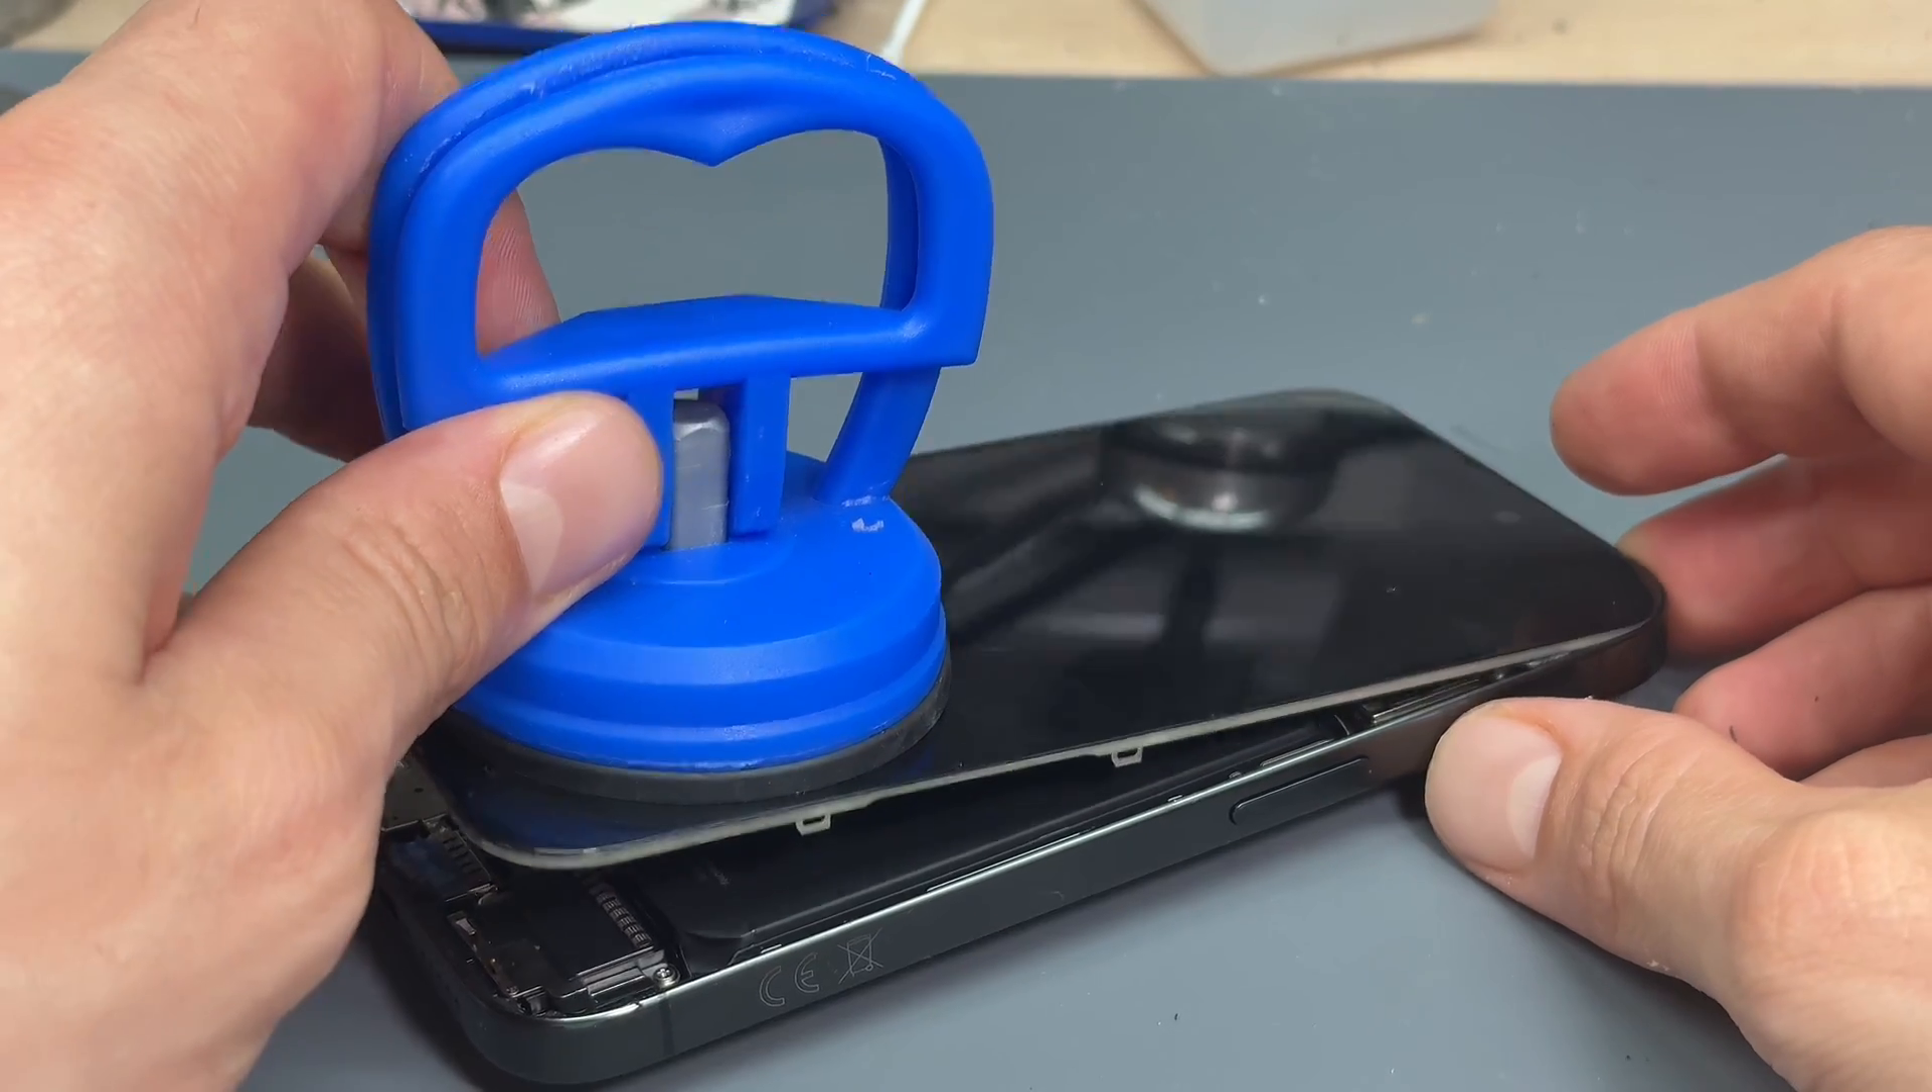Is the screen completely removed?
No.